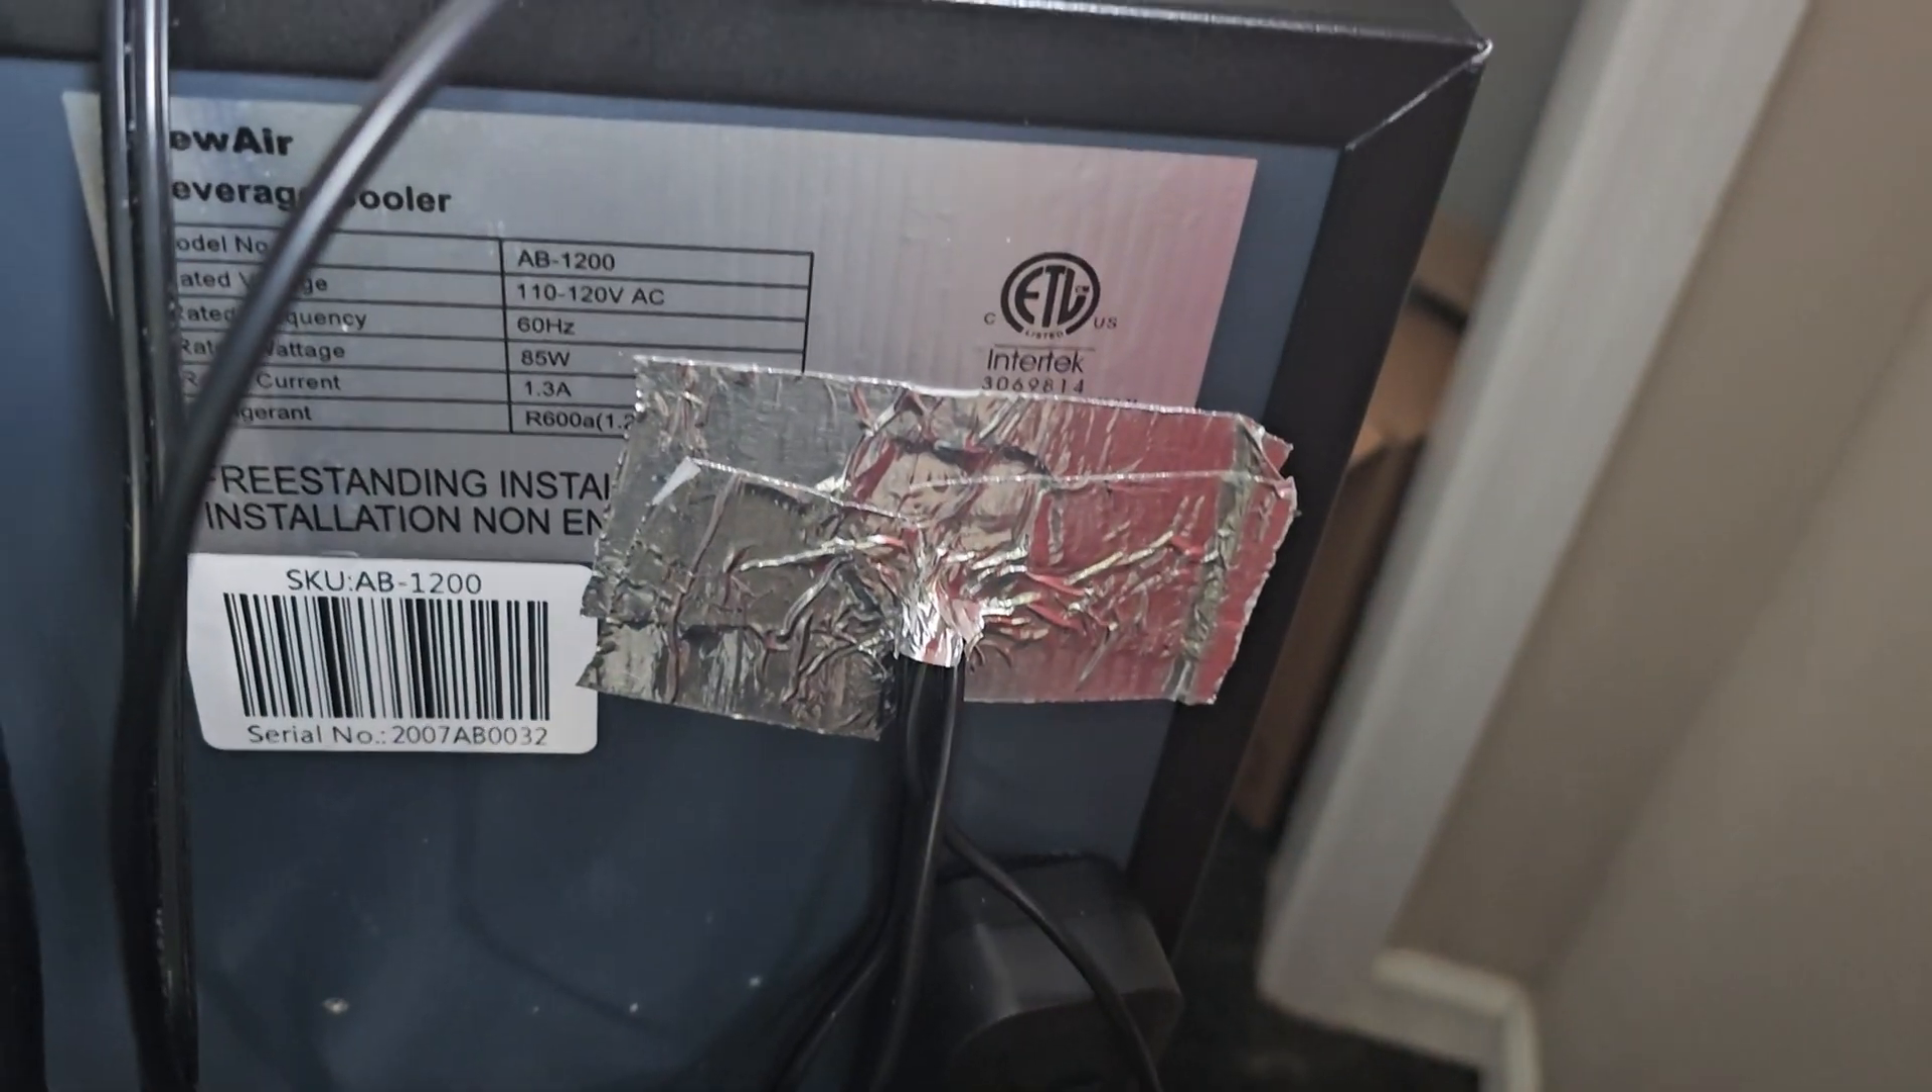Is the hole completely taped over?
Yes.